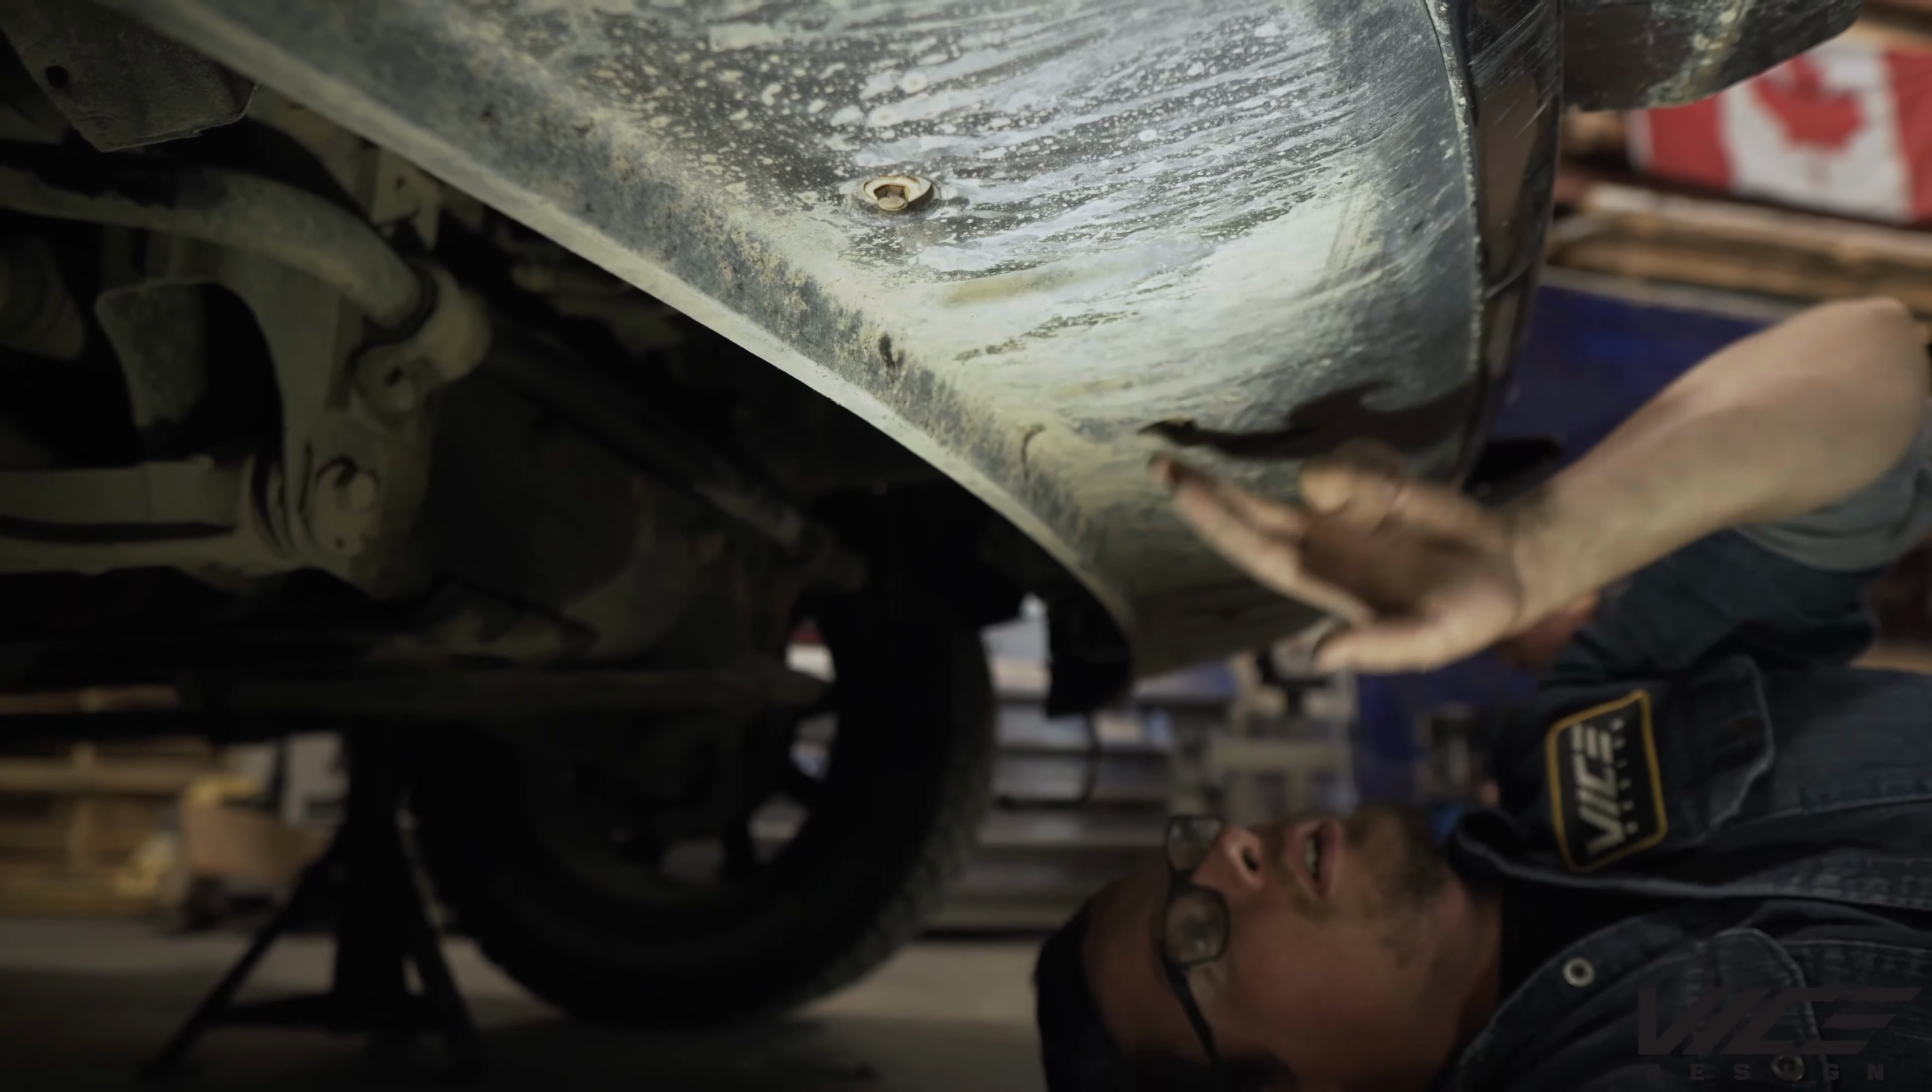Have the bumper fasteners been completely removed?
No.